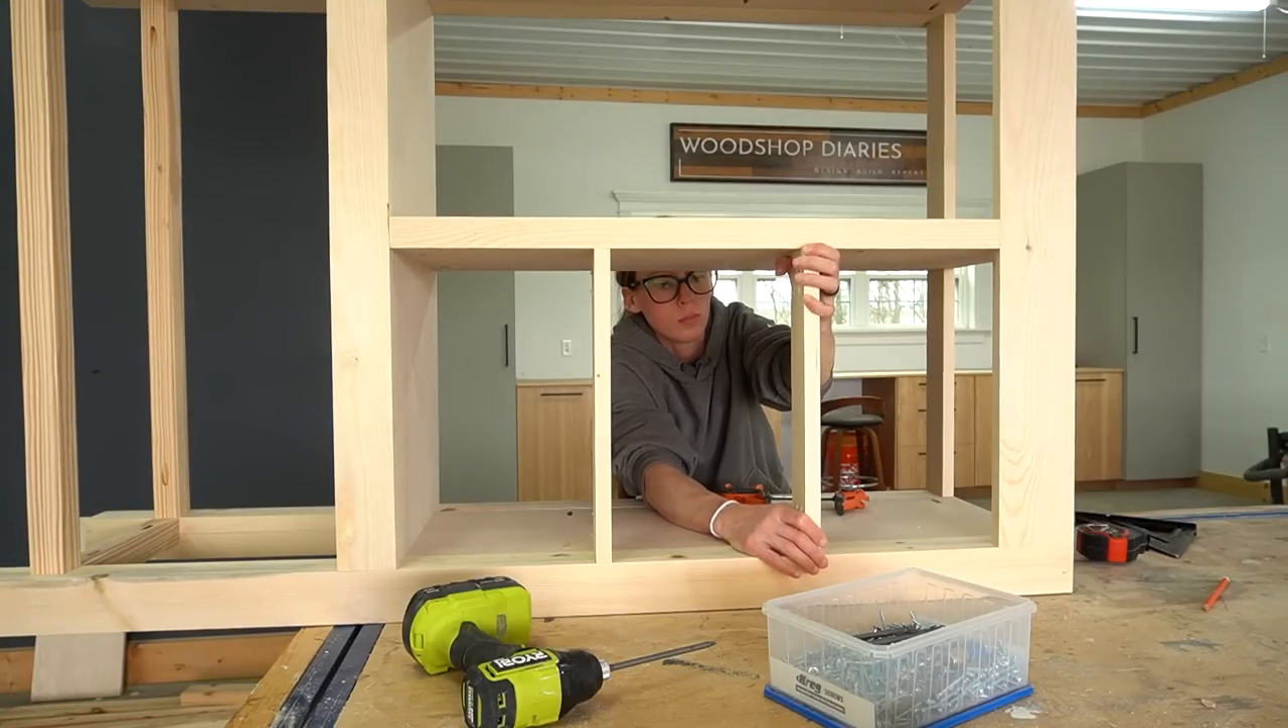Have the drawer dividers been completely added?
No.